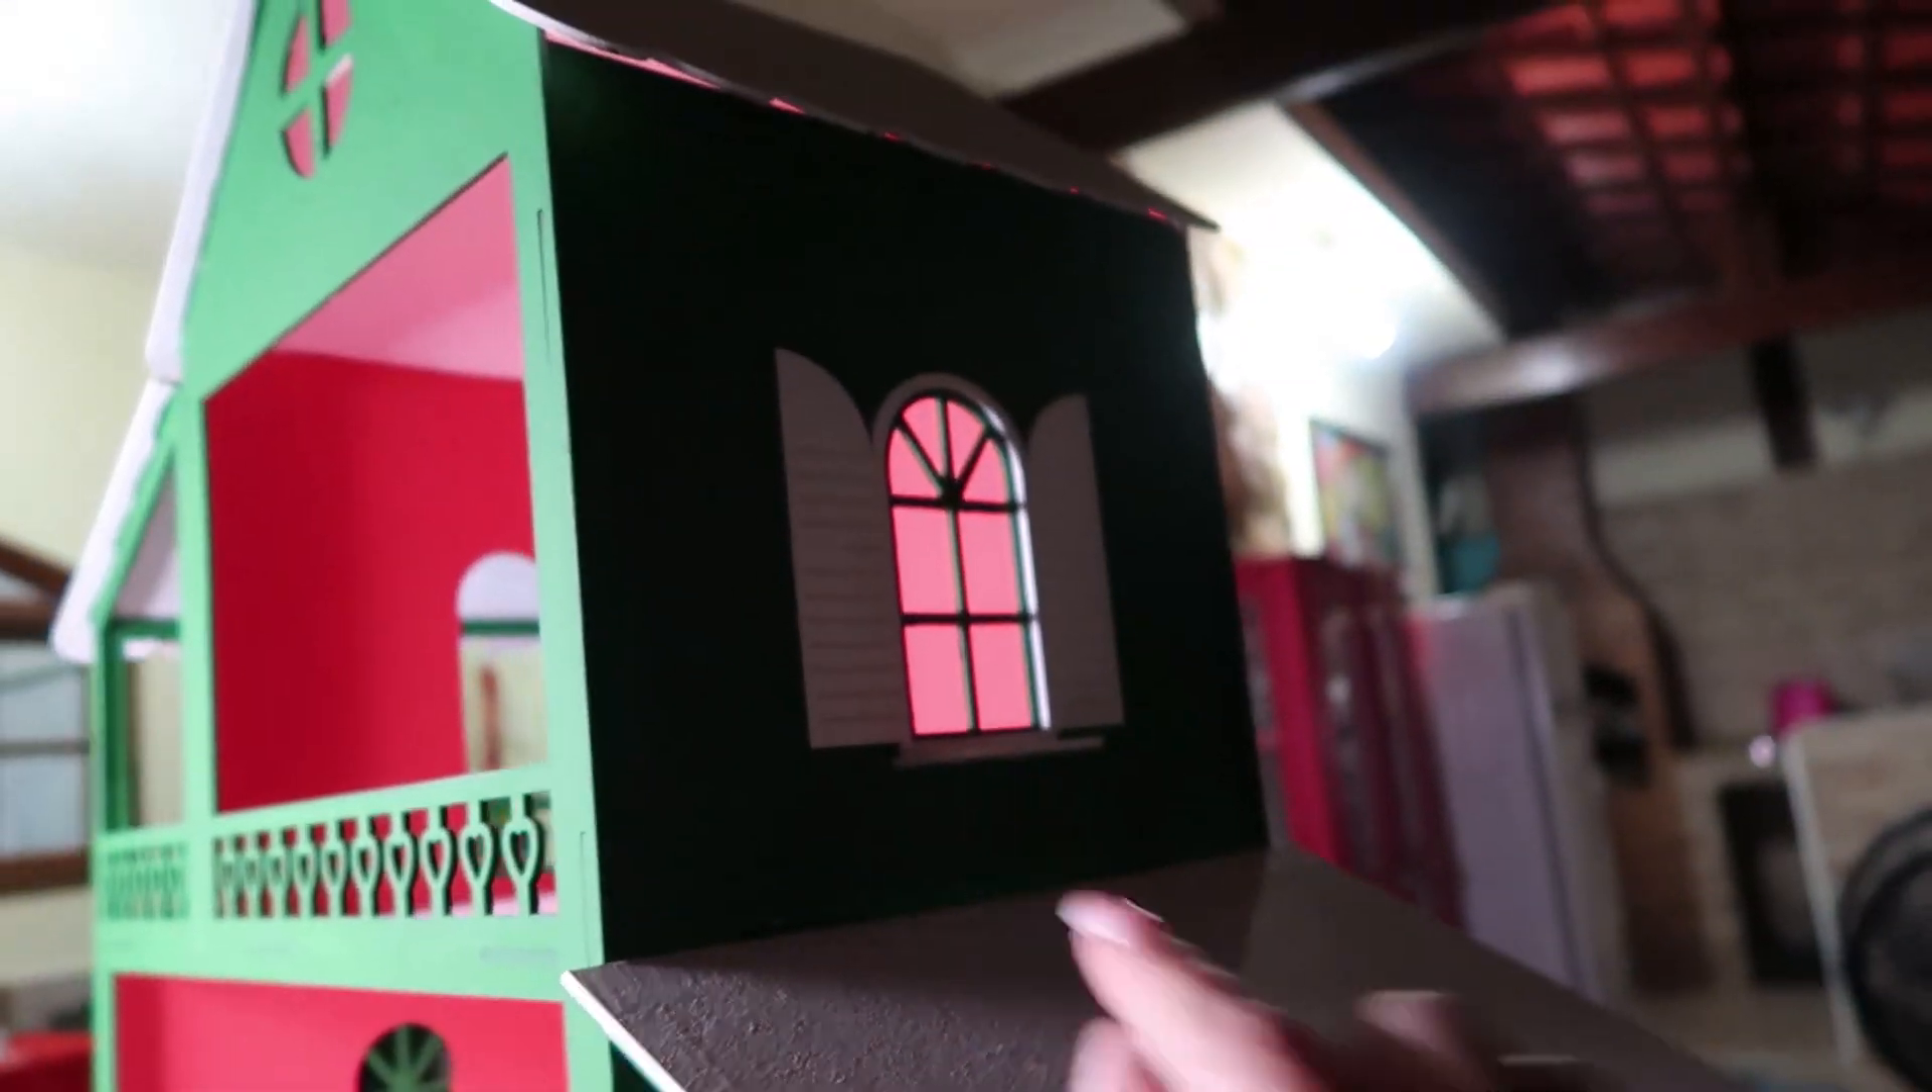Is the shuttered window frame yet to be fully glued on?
No.